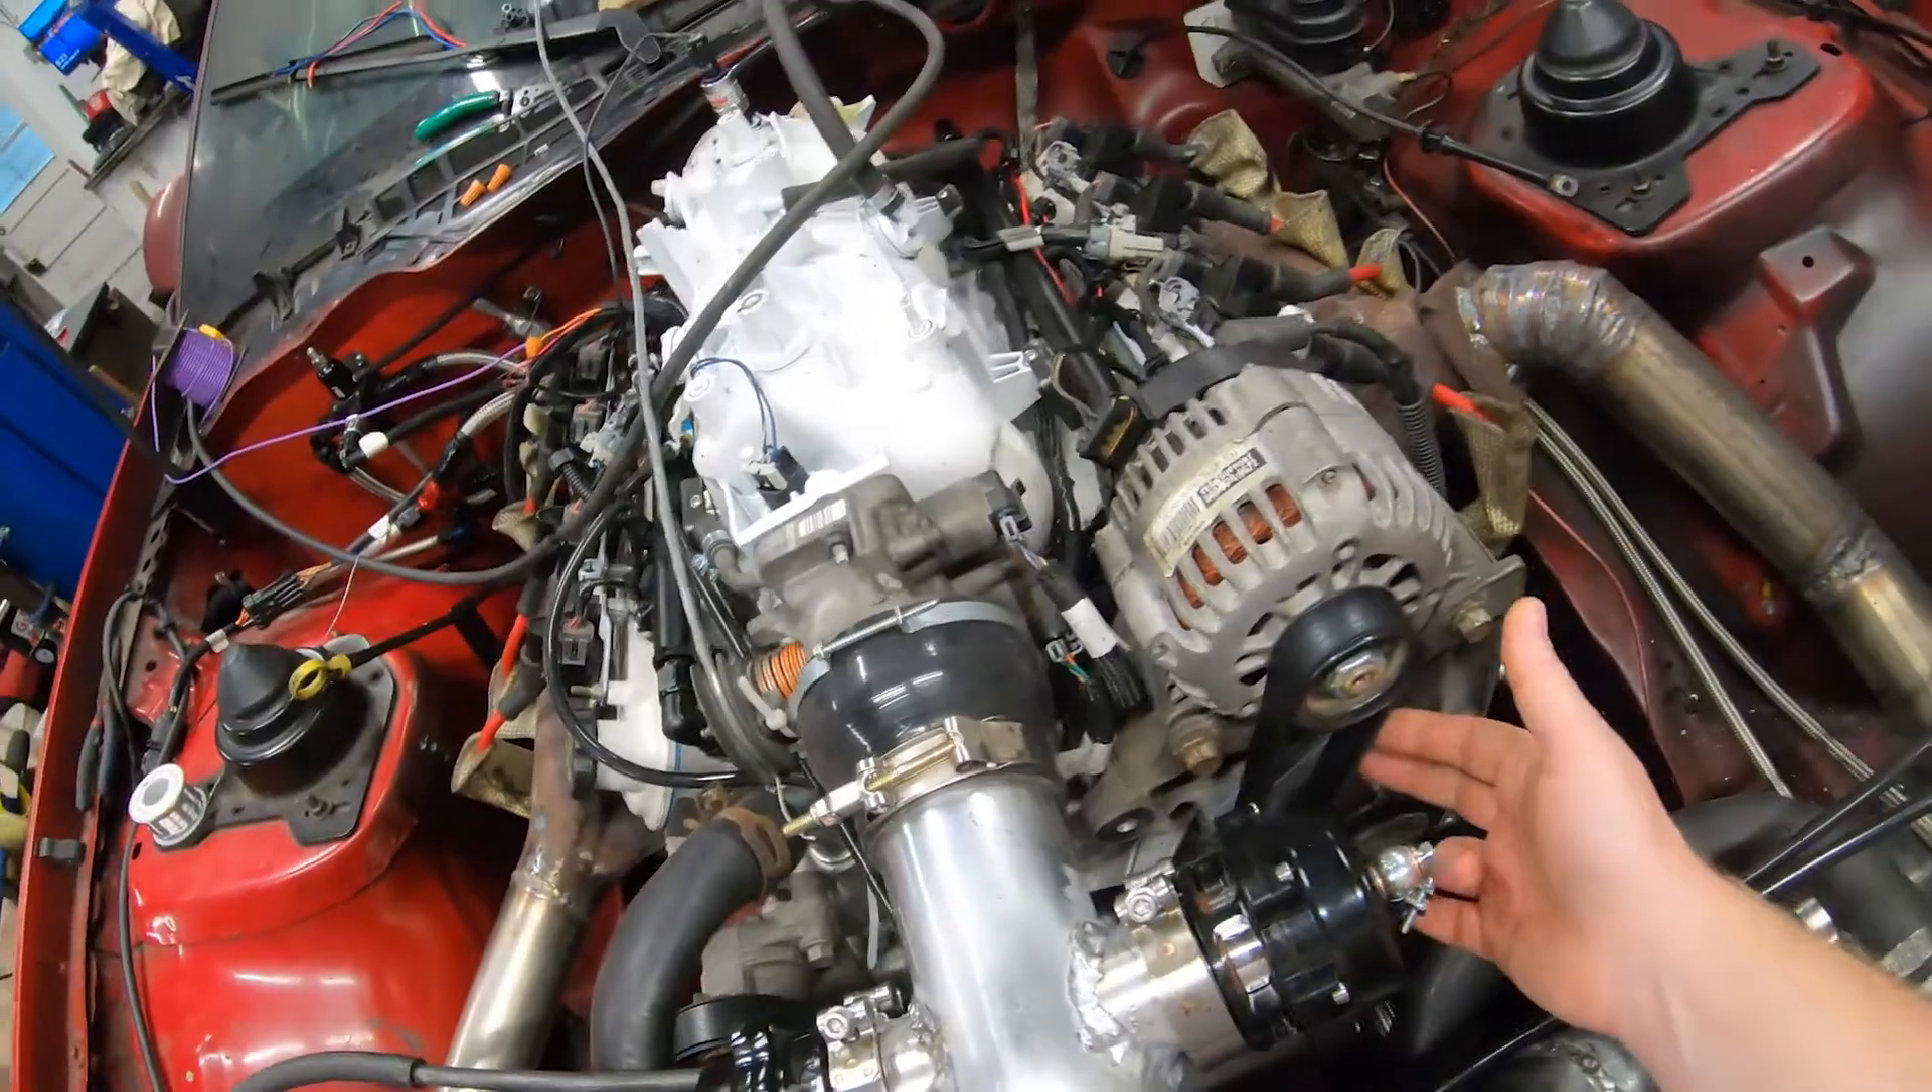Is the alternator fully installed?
Yes.